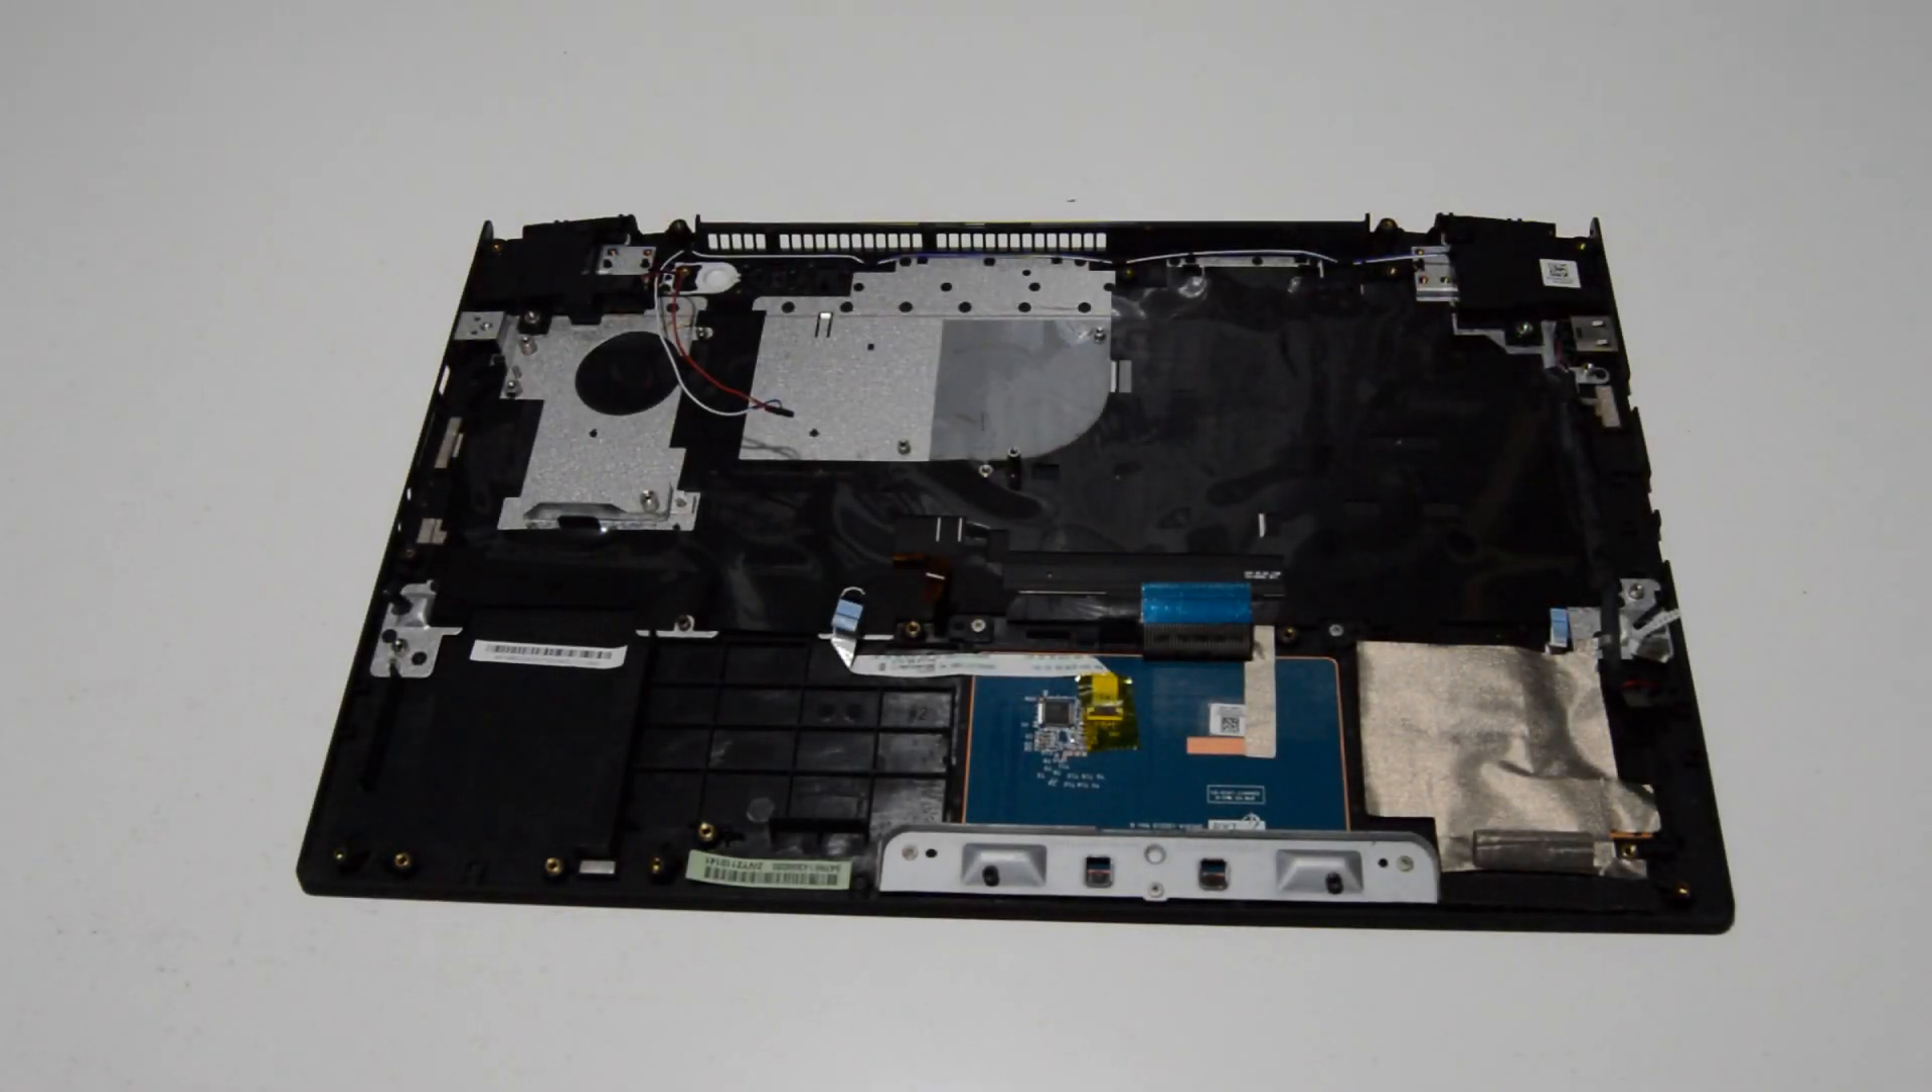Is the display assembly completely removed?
Yes.